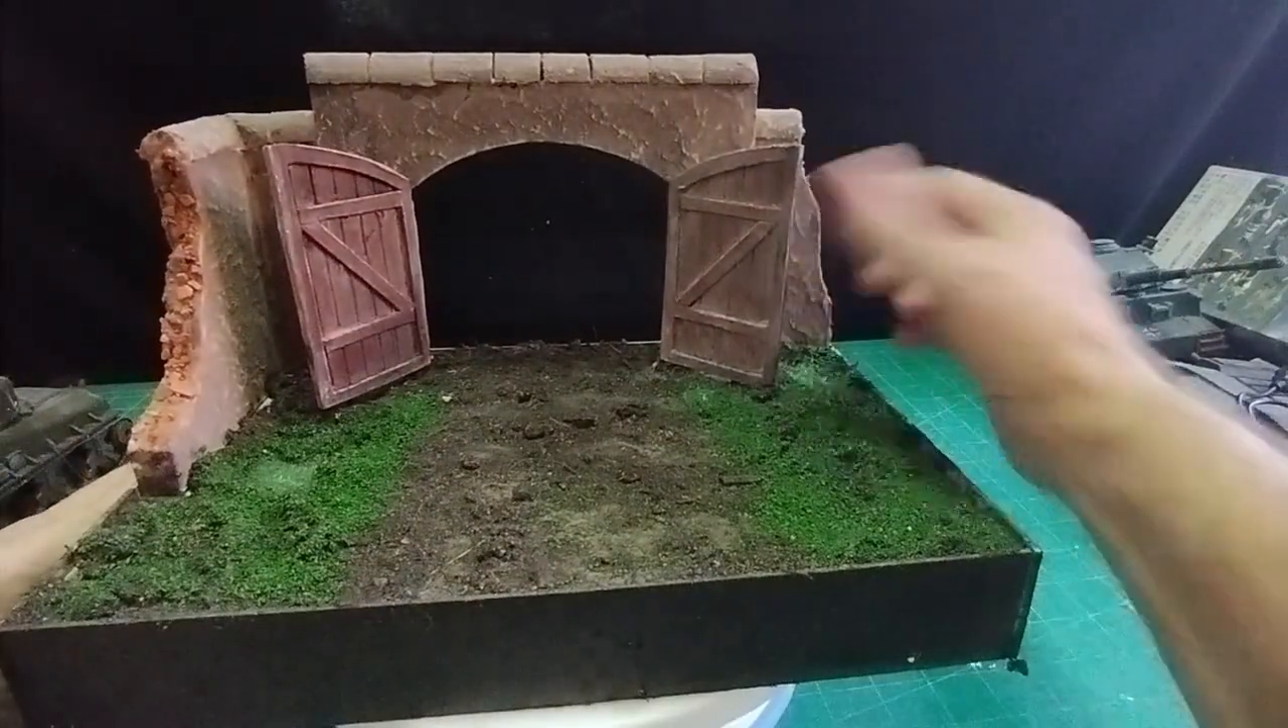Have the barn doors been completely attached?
Yes.